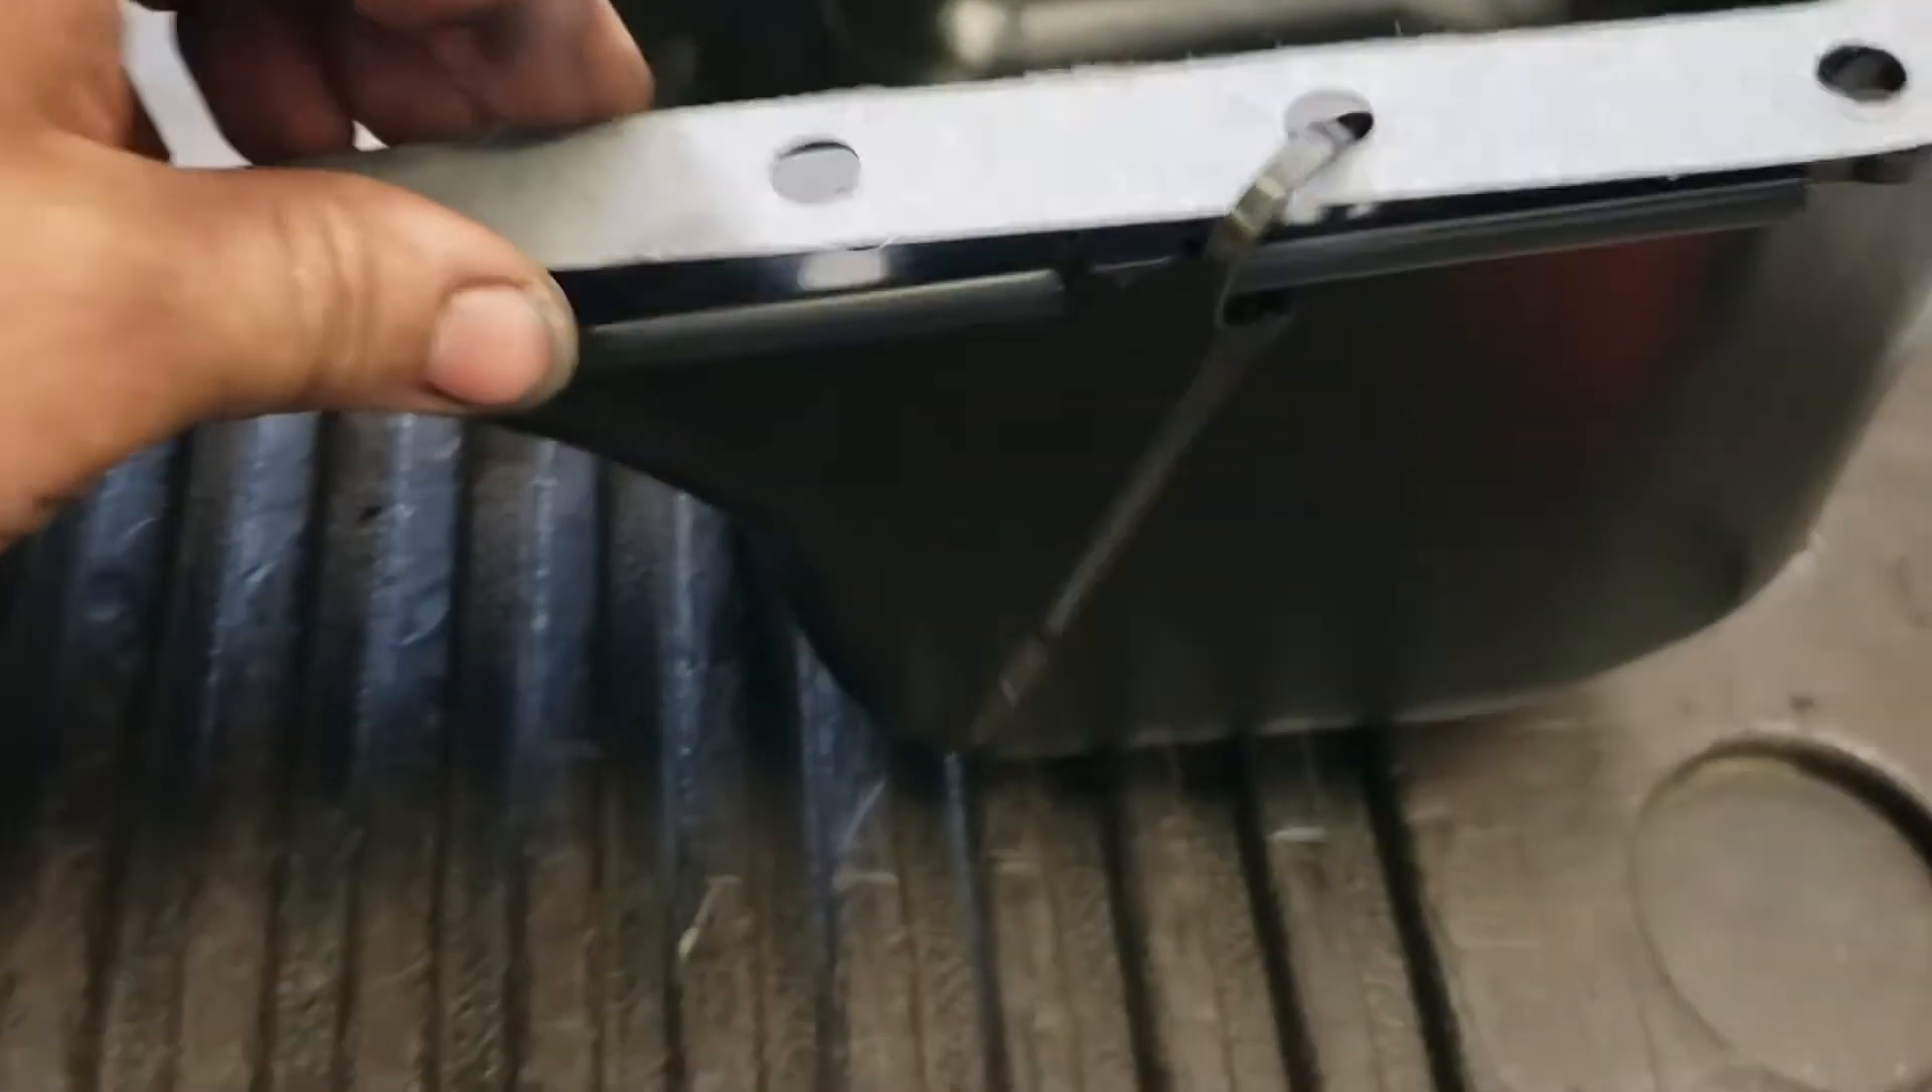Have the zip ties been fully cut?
No.